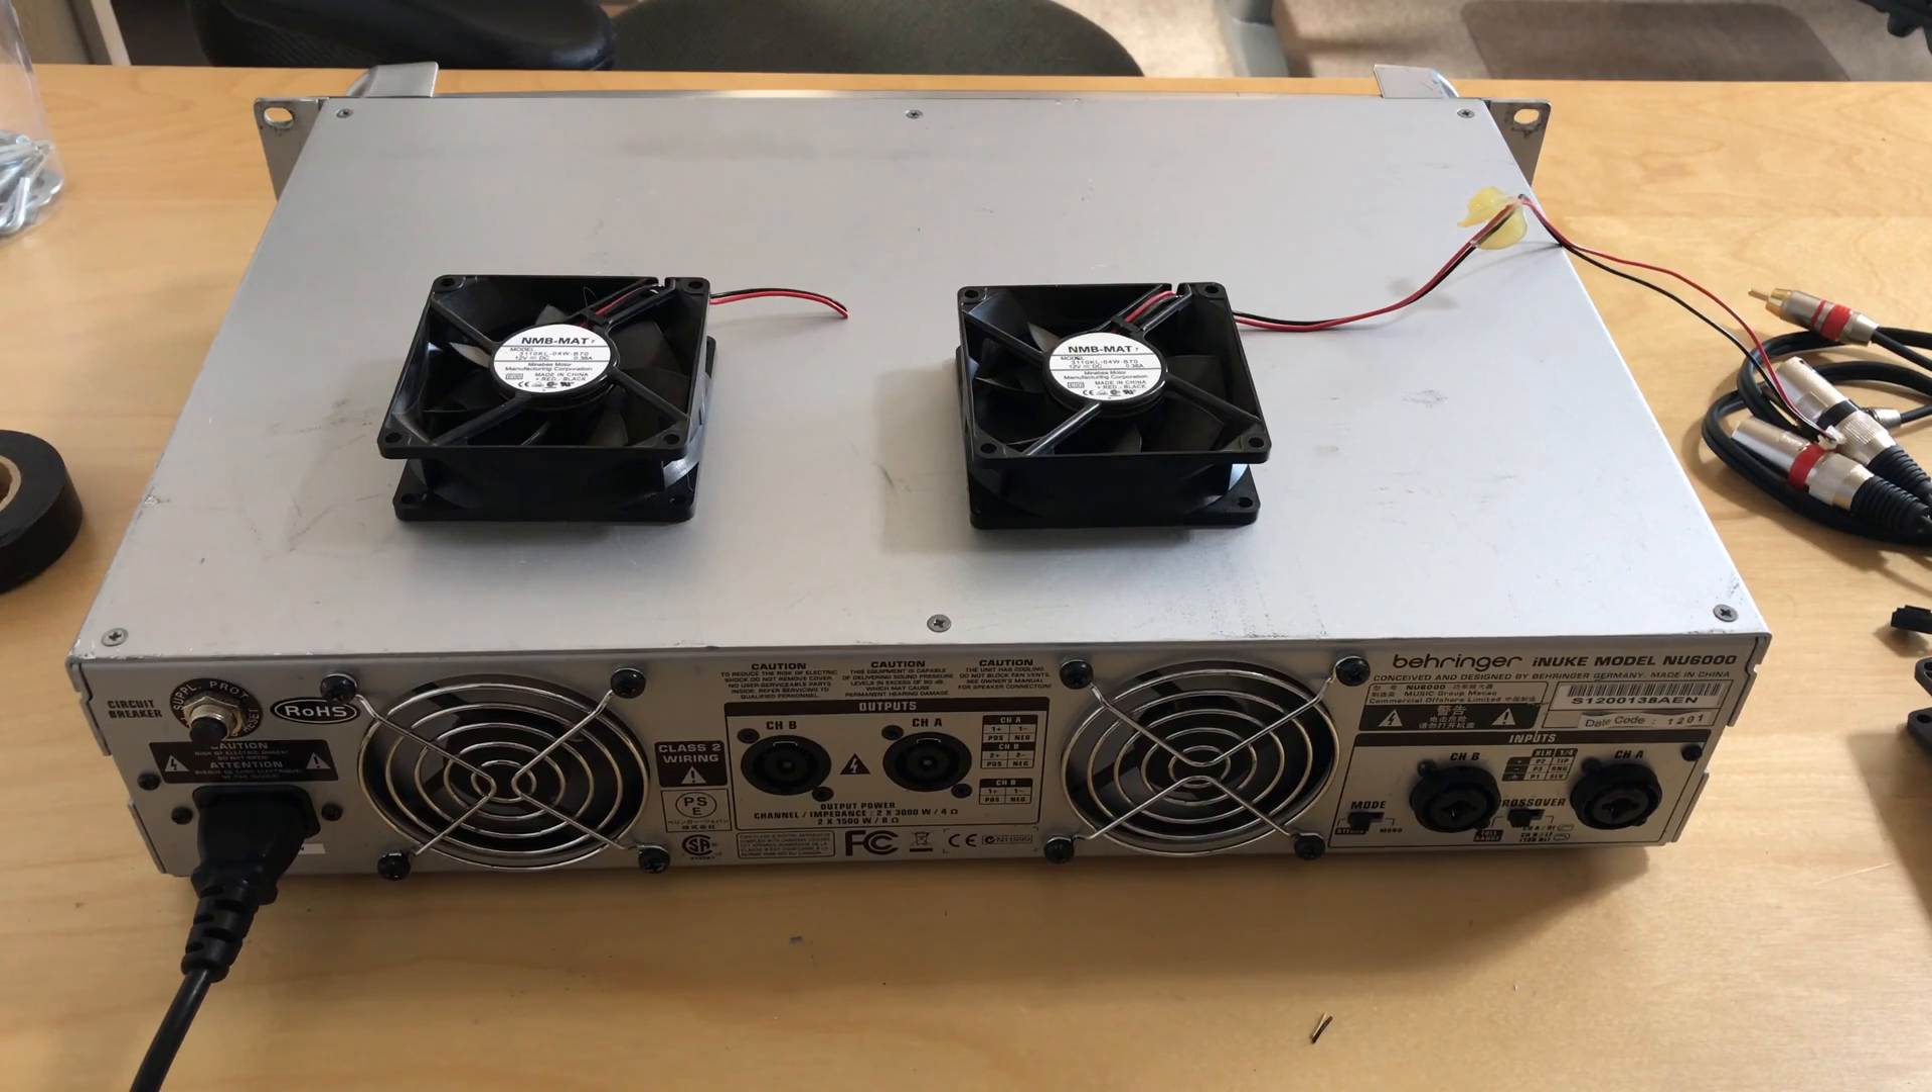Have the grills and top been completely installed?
Yes.